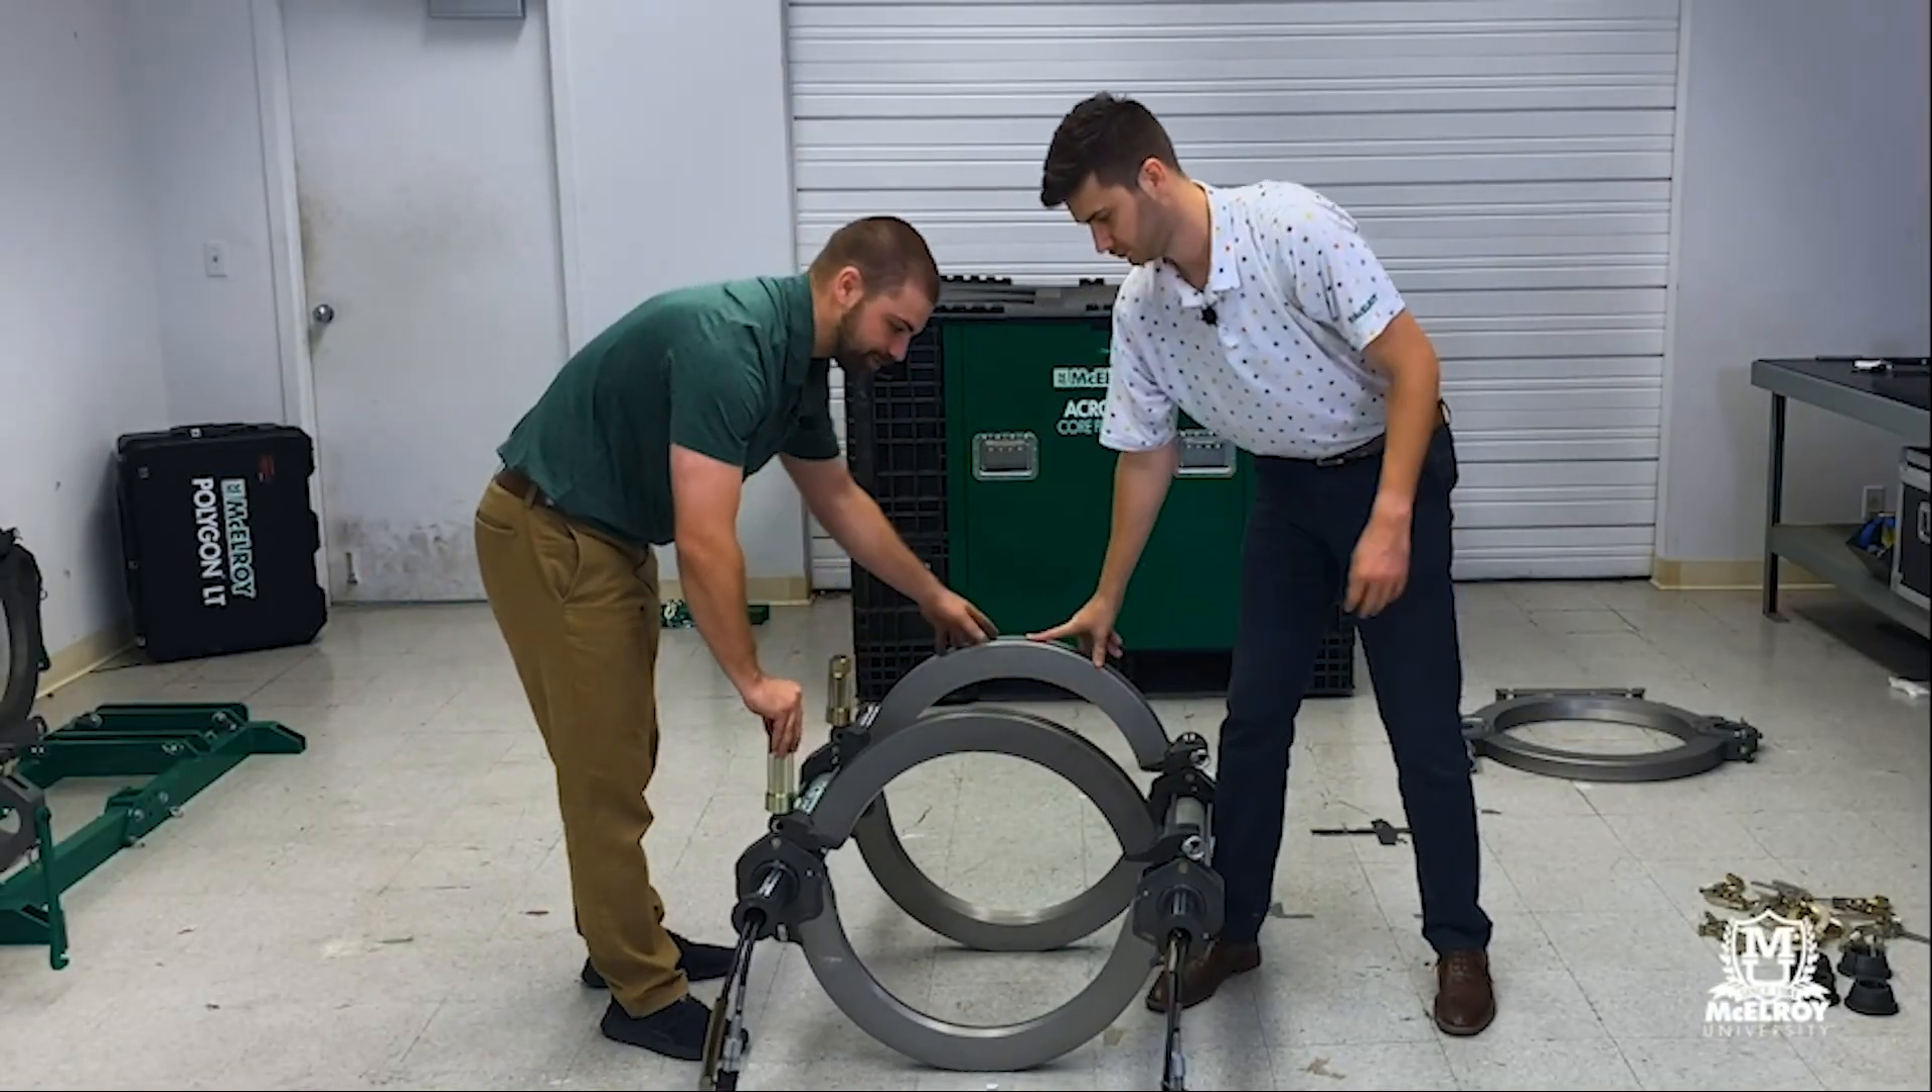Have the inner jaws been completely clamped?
No.